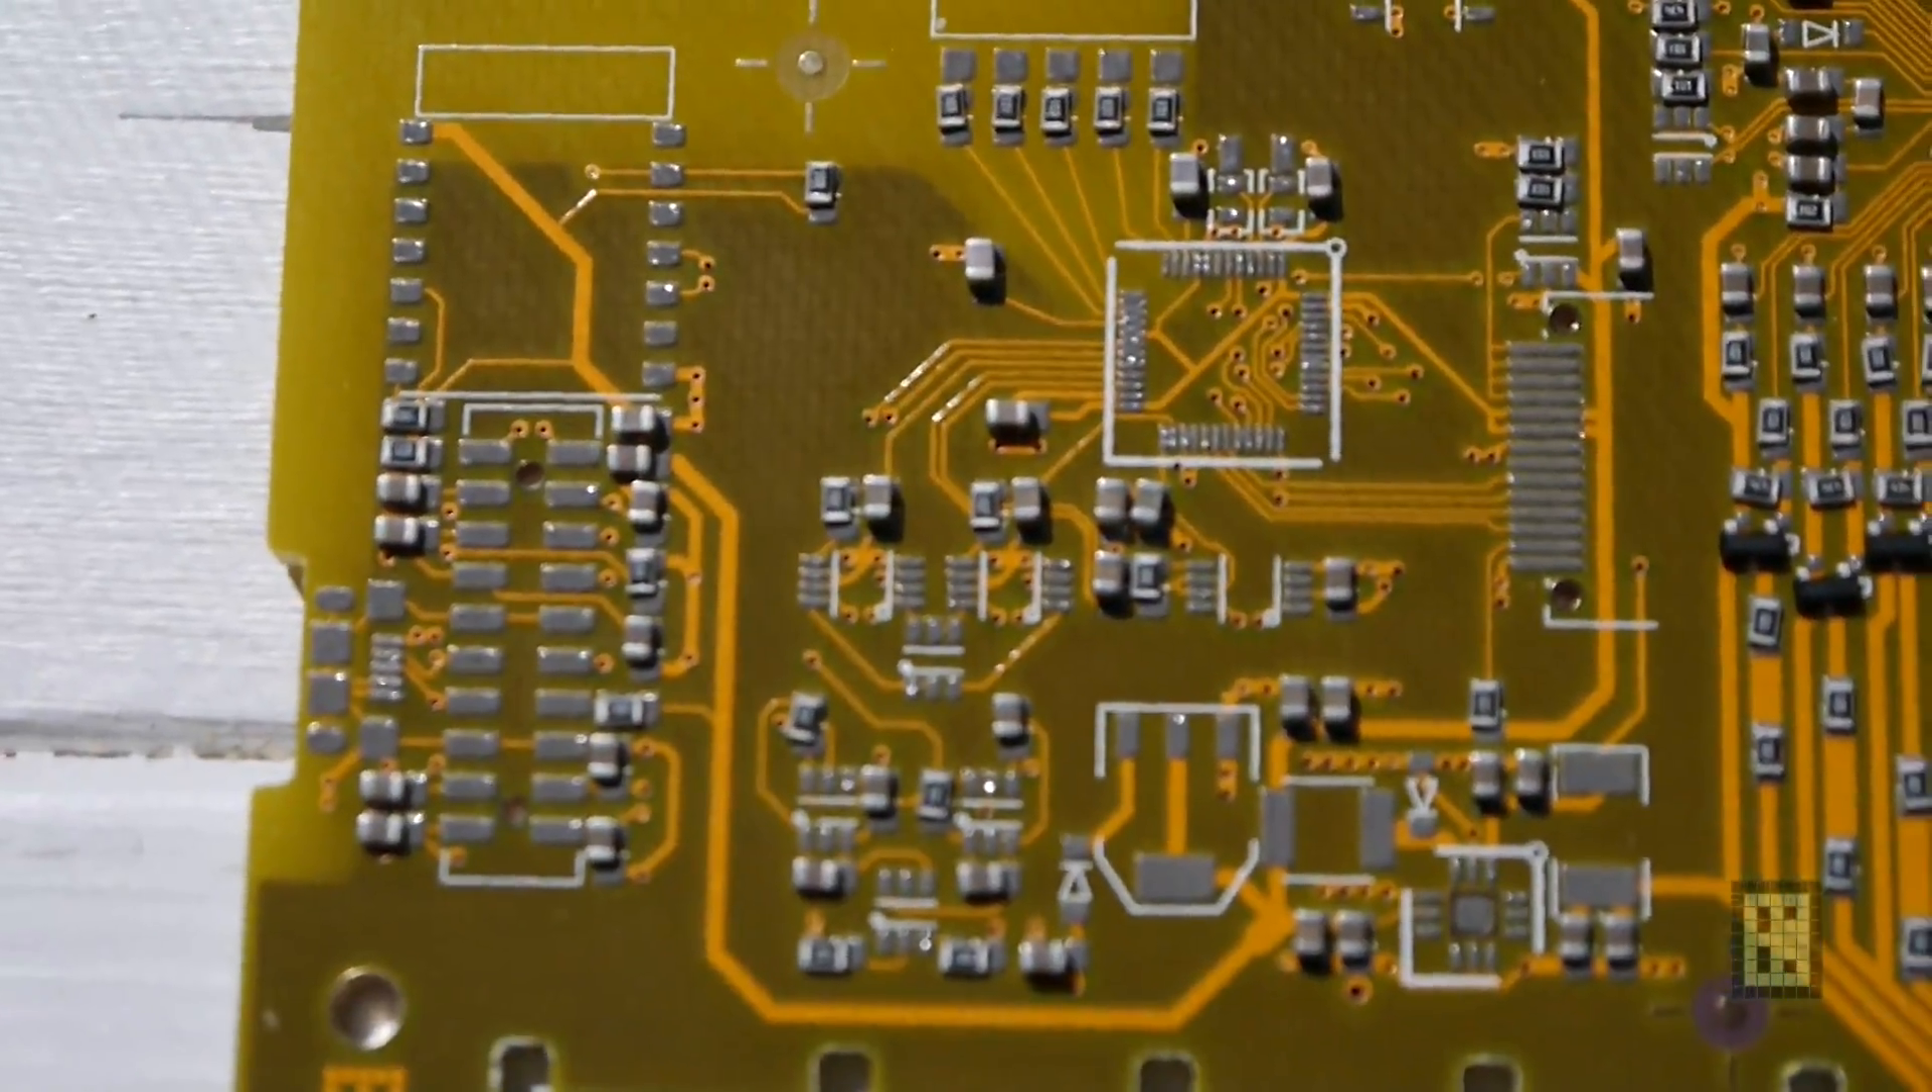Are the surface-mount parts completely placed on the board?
No.